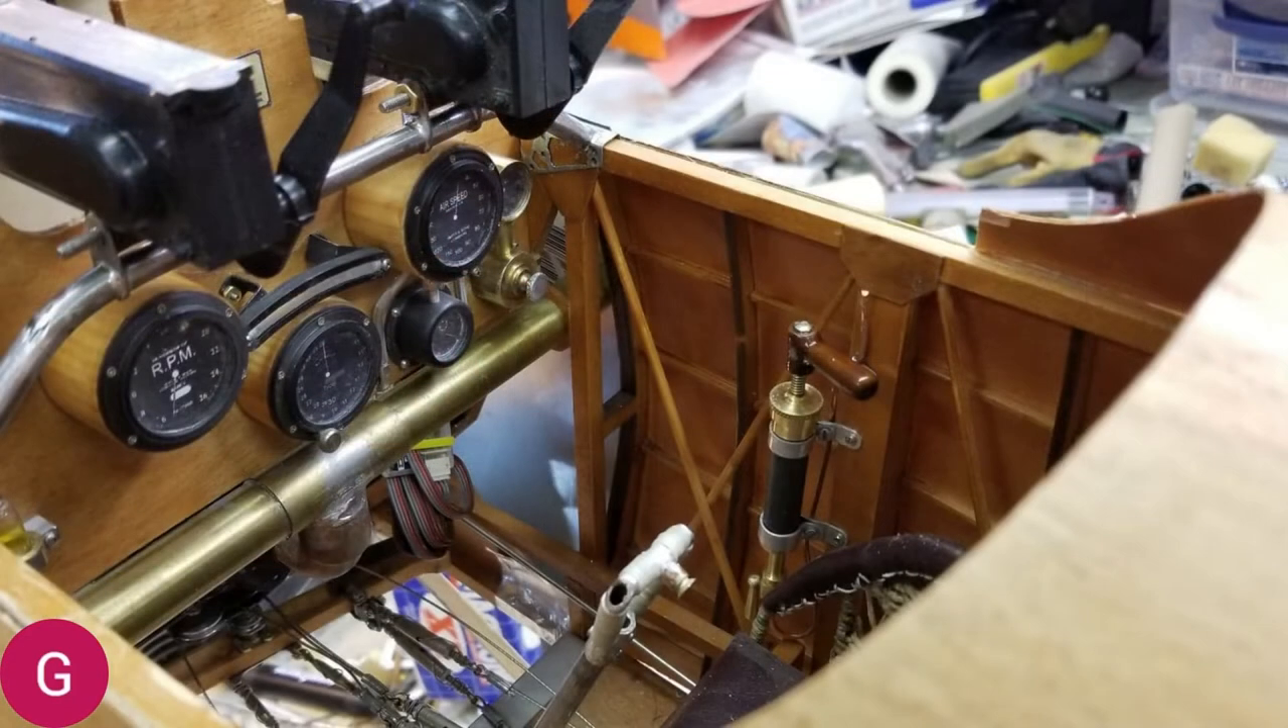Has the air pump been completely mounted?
Yes.